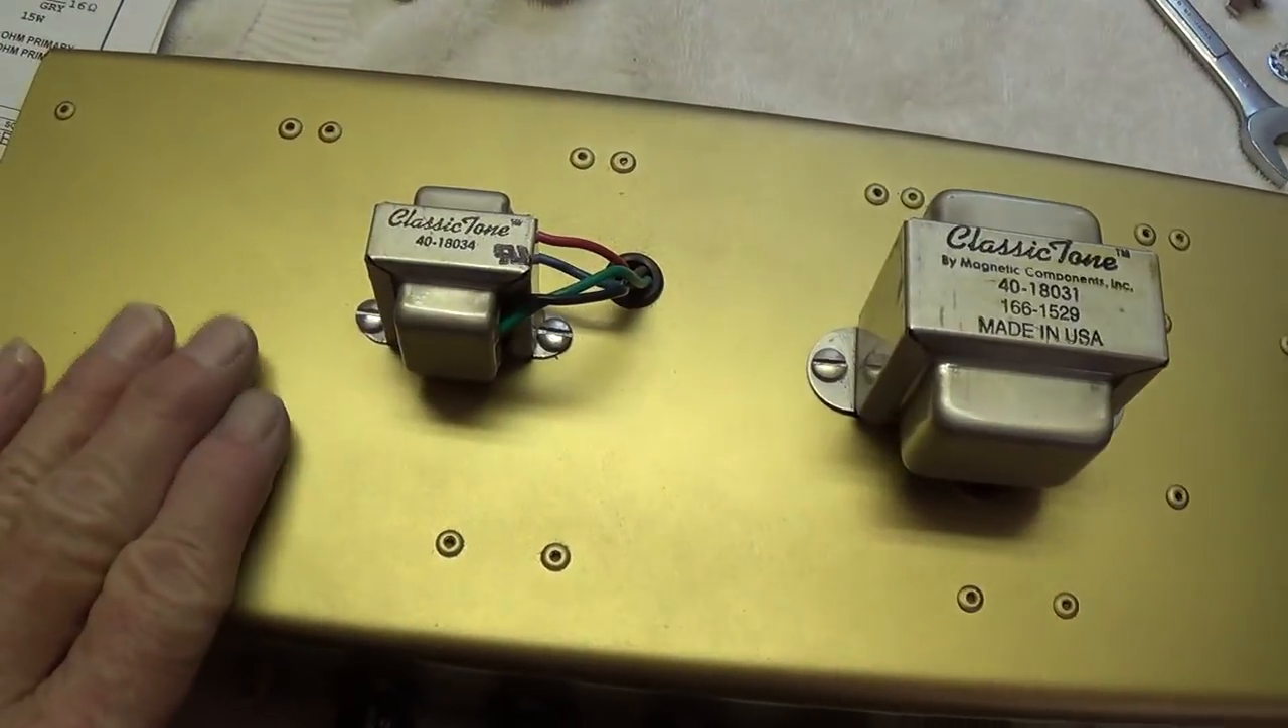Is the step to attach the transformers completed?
Yes.